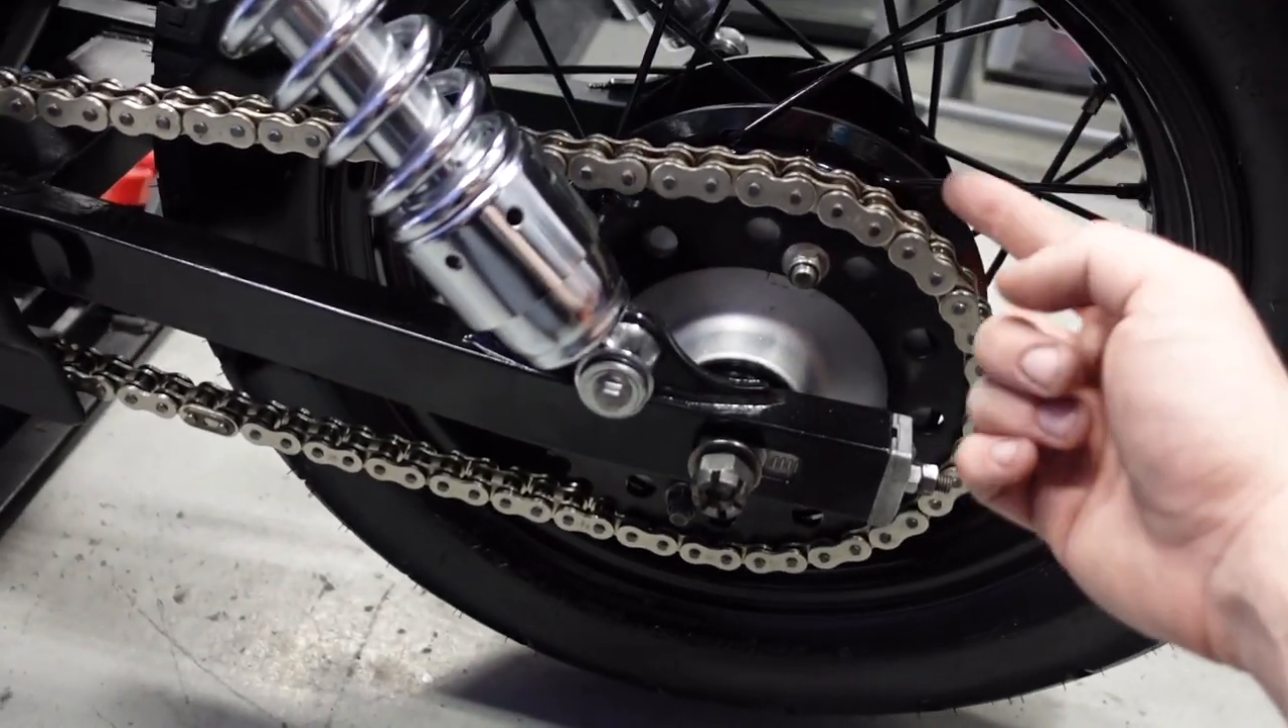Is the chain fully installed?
Yes.